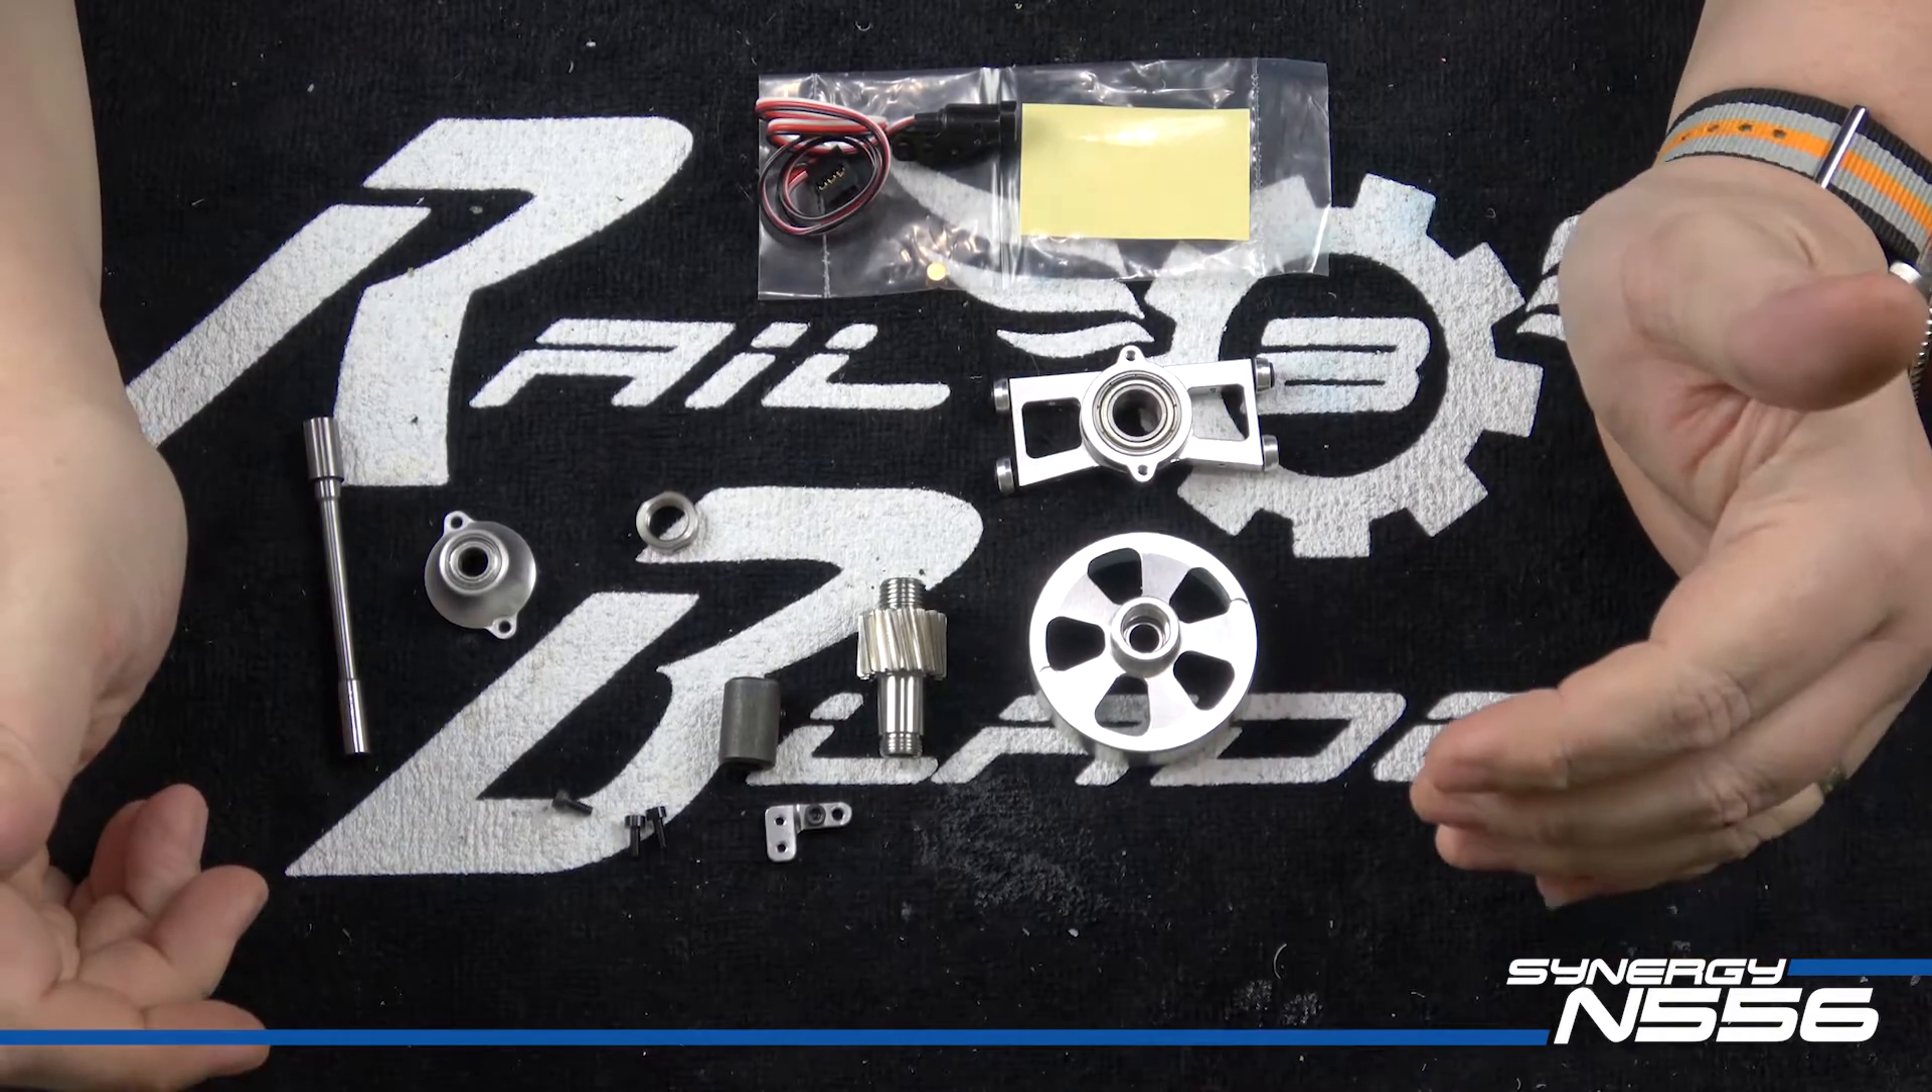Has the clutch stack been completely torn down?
Yes.